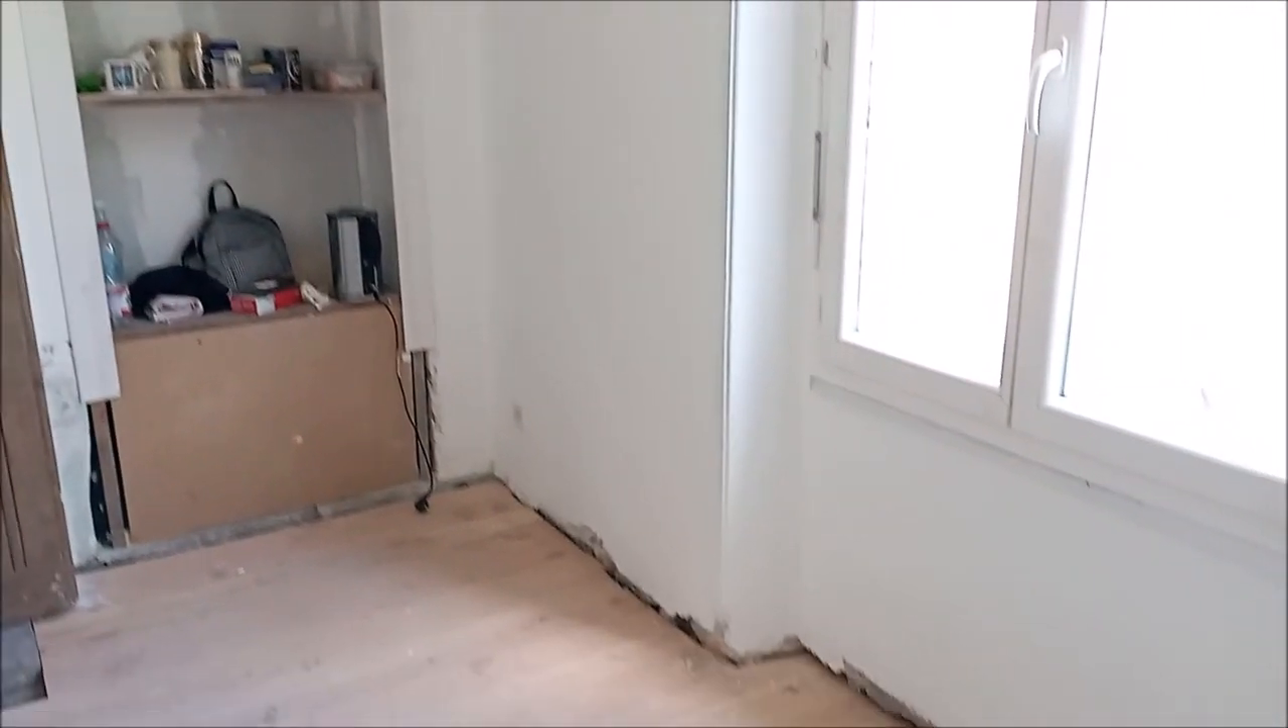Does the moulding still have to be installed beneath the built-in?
Yes.